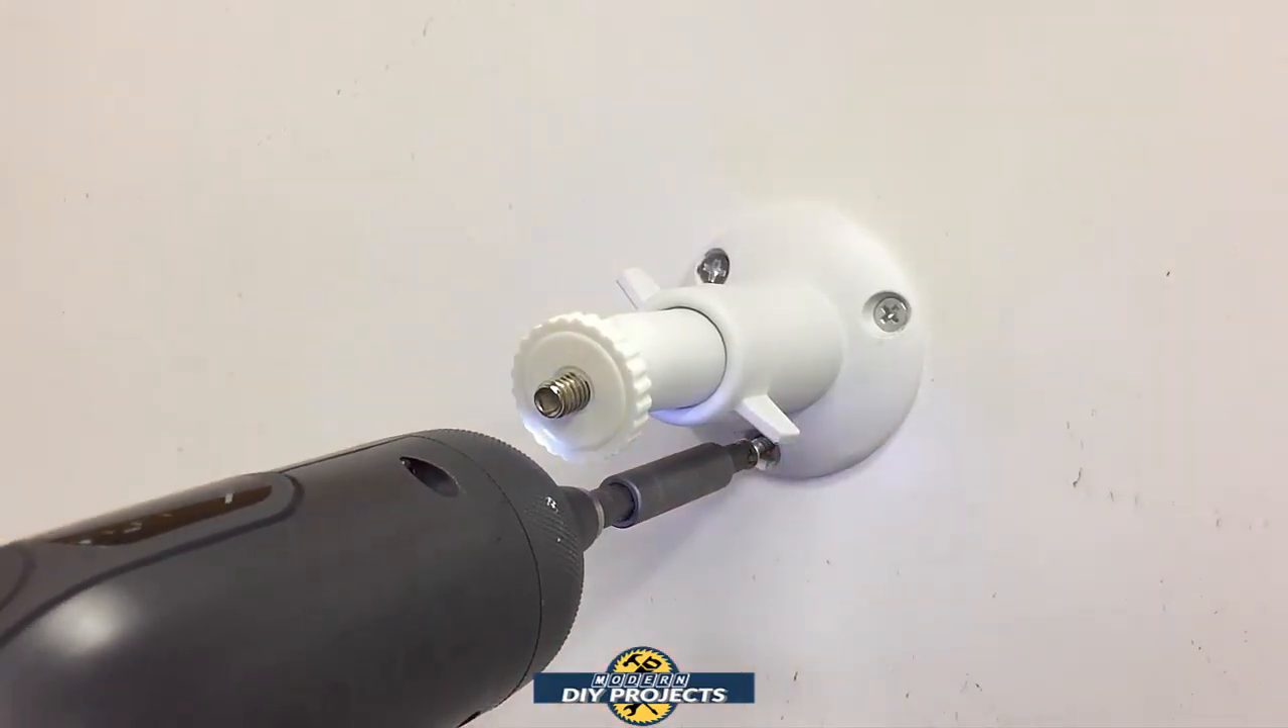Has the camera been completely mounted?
No.